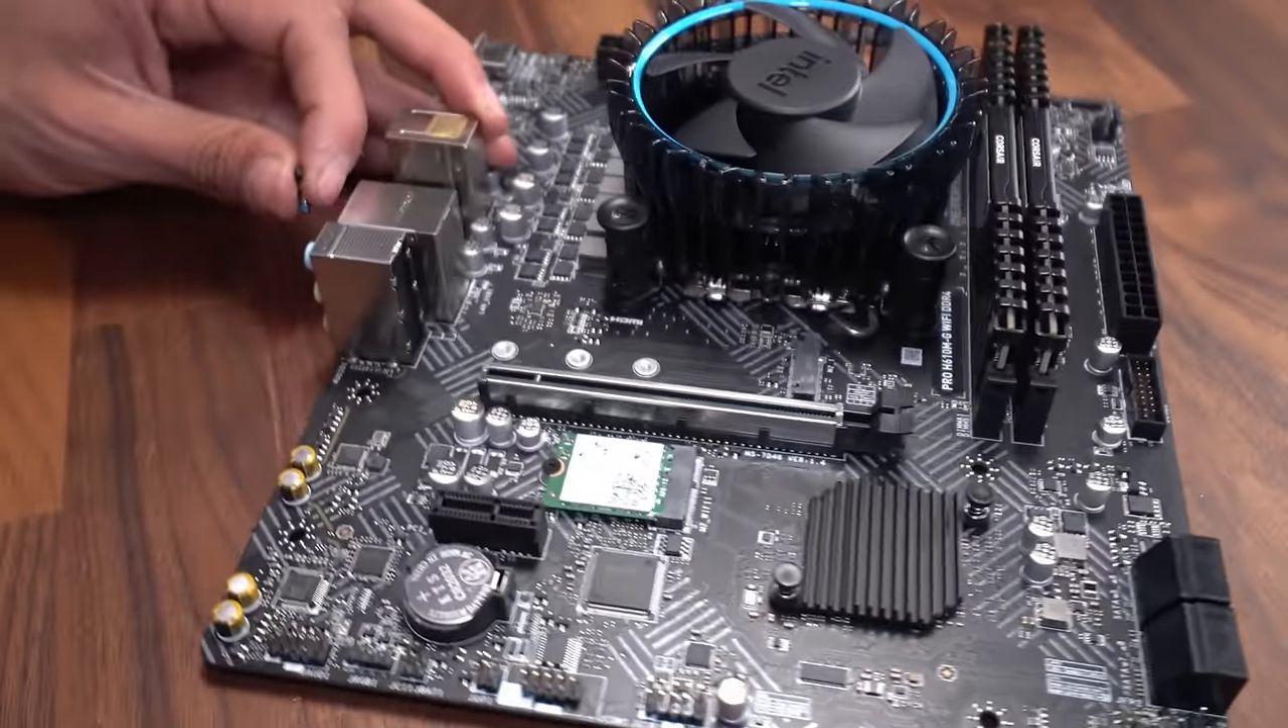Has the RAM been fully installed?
Yes.